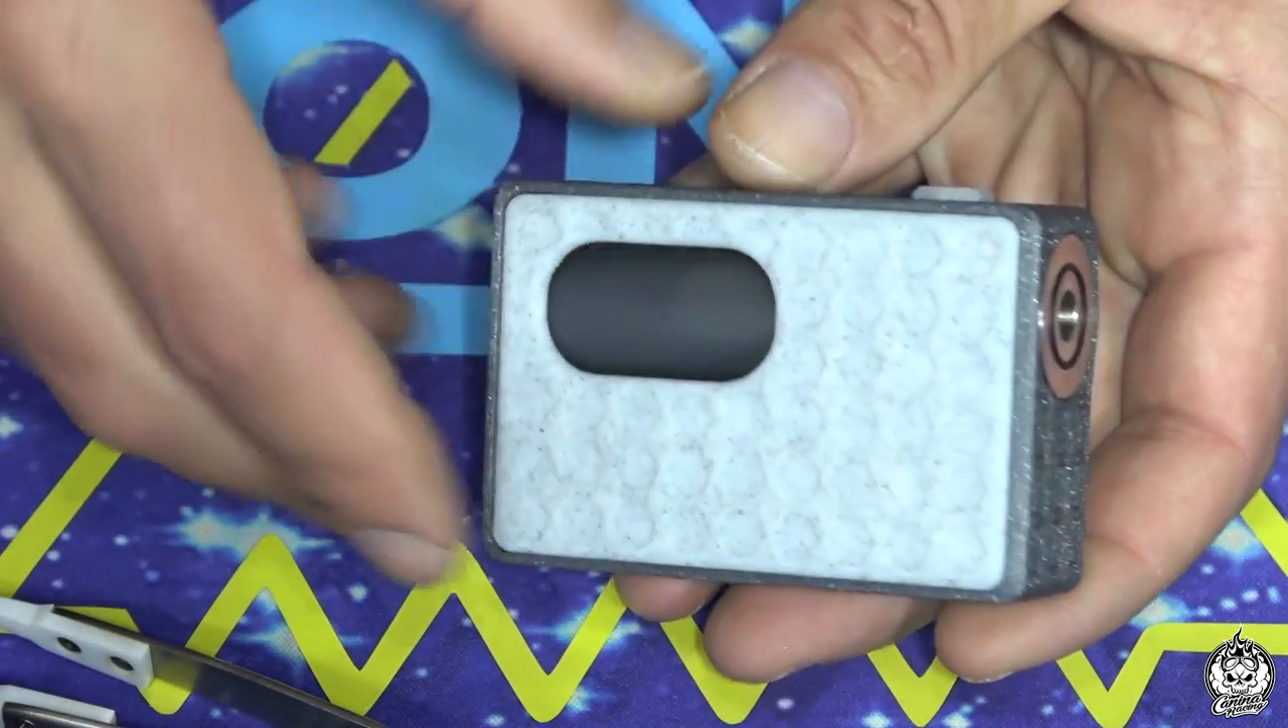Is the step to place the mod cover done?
Yes.